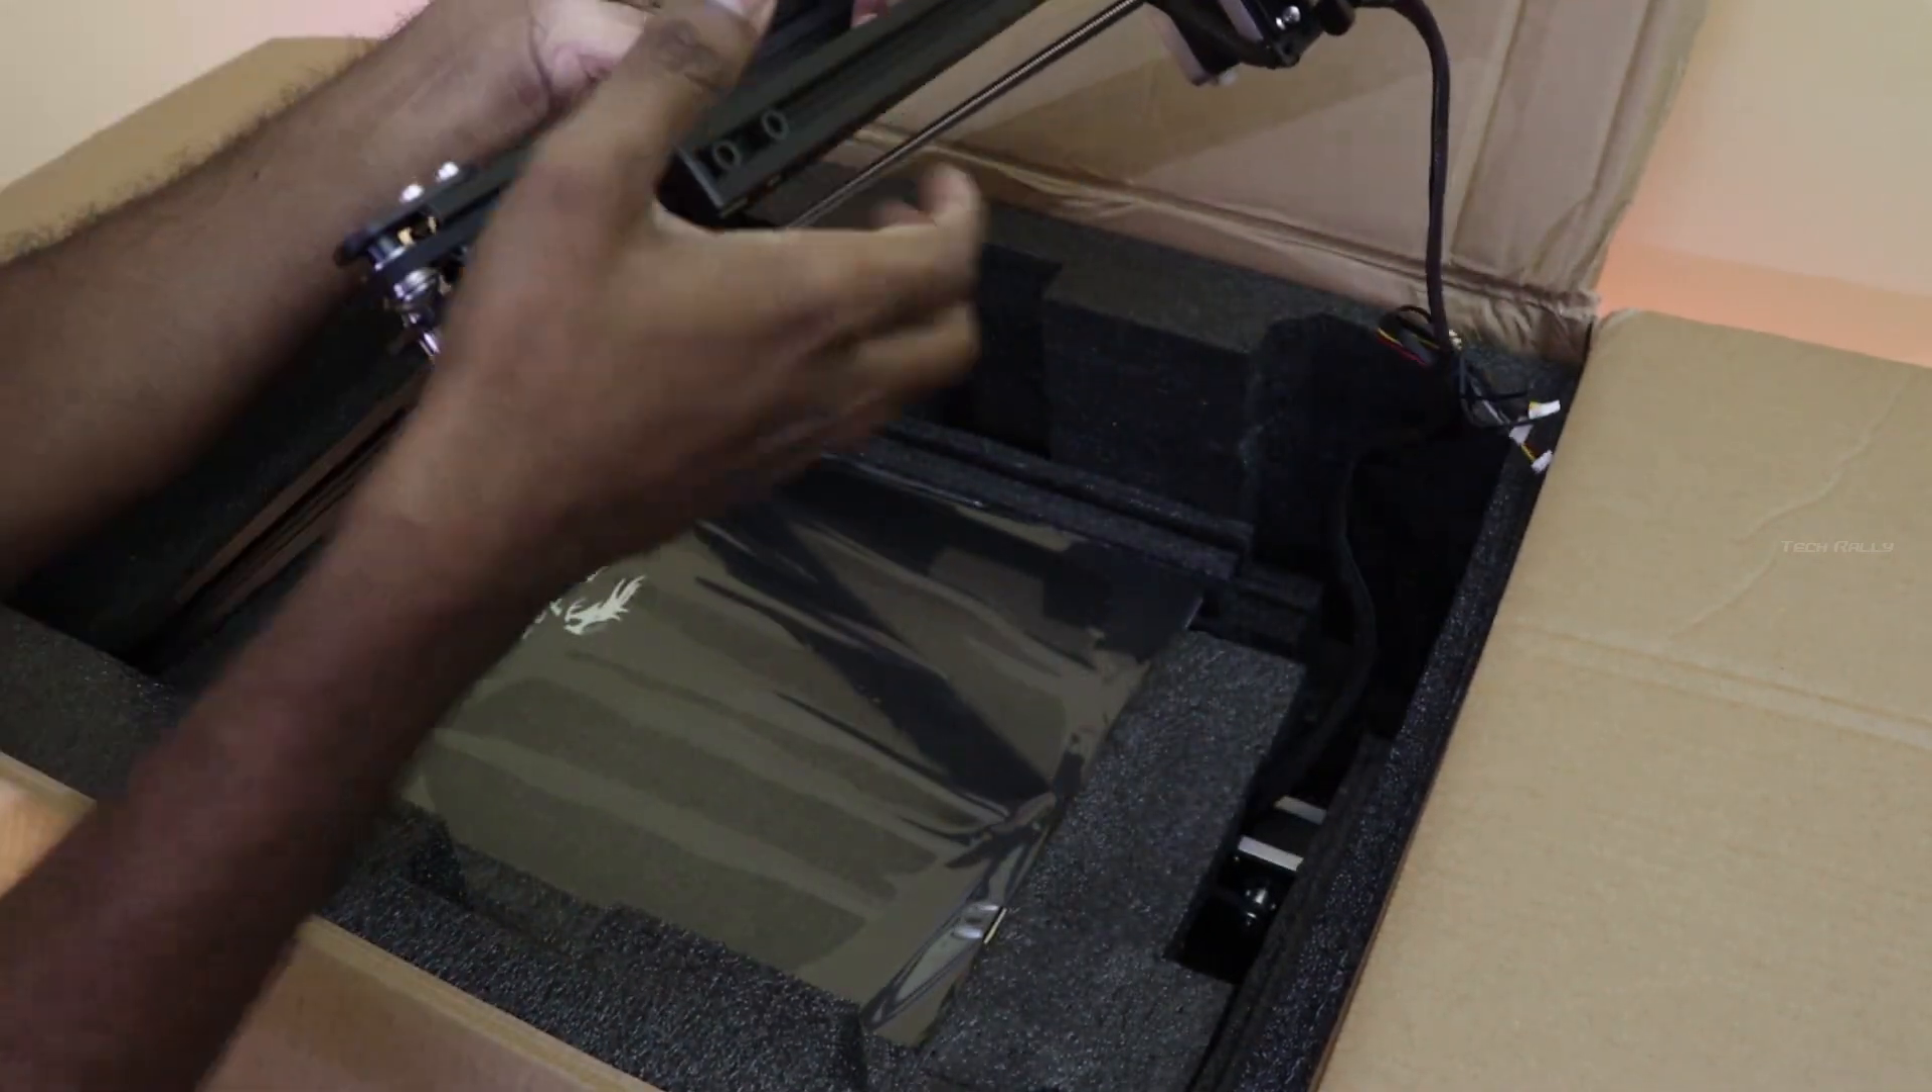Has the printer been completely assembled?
No.